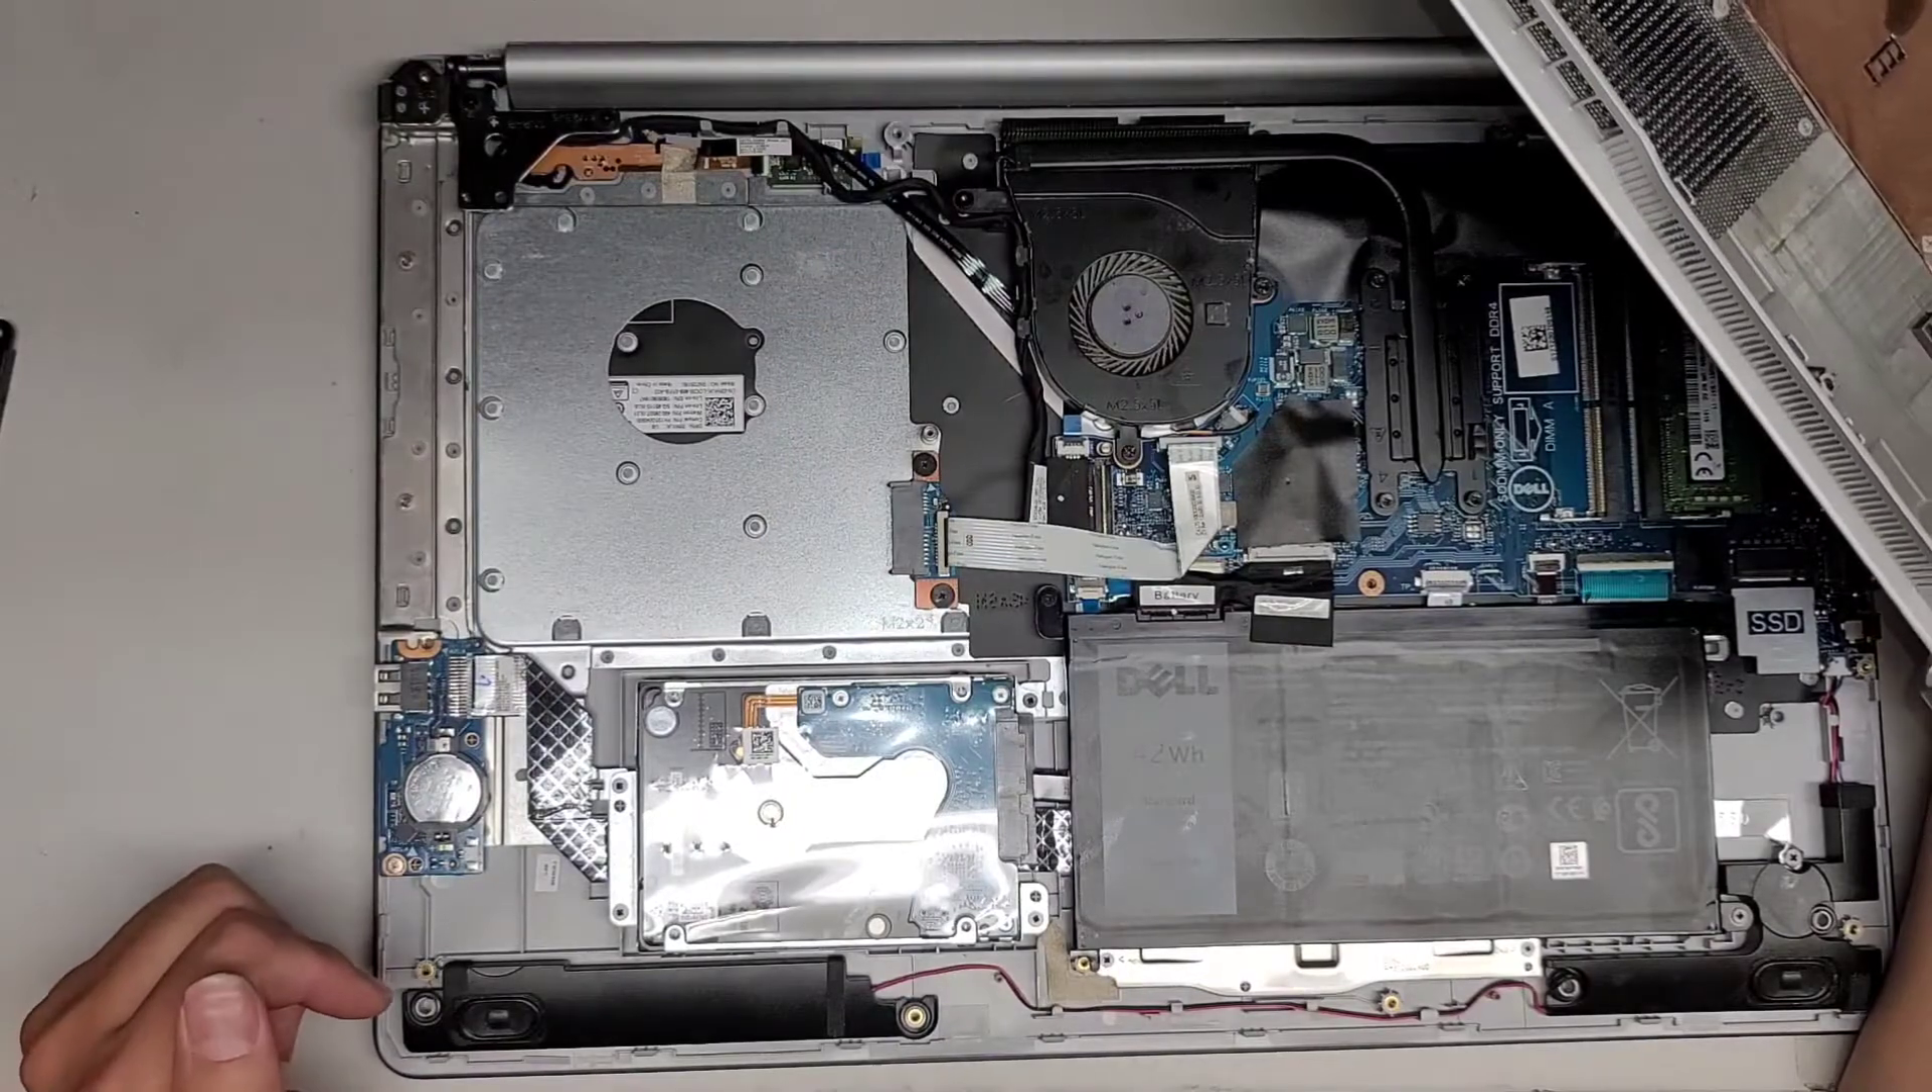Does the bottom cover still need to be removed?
No.